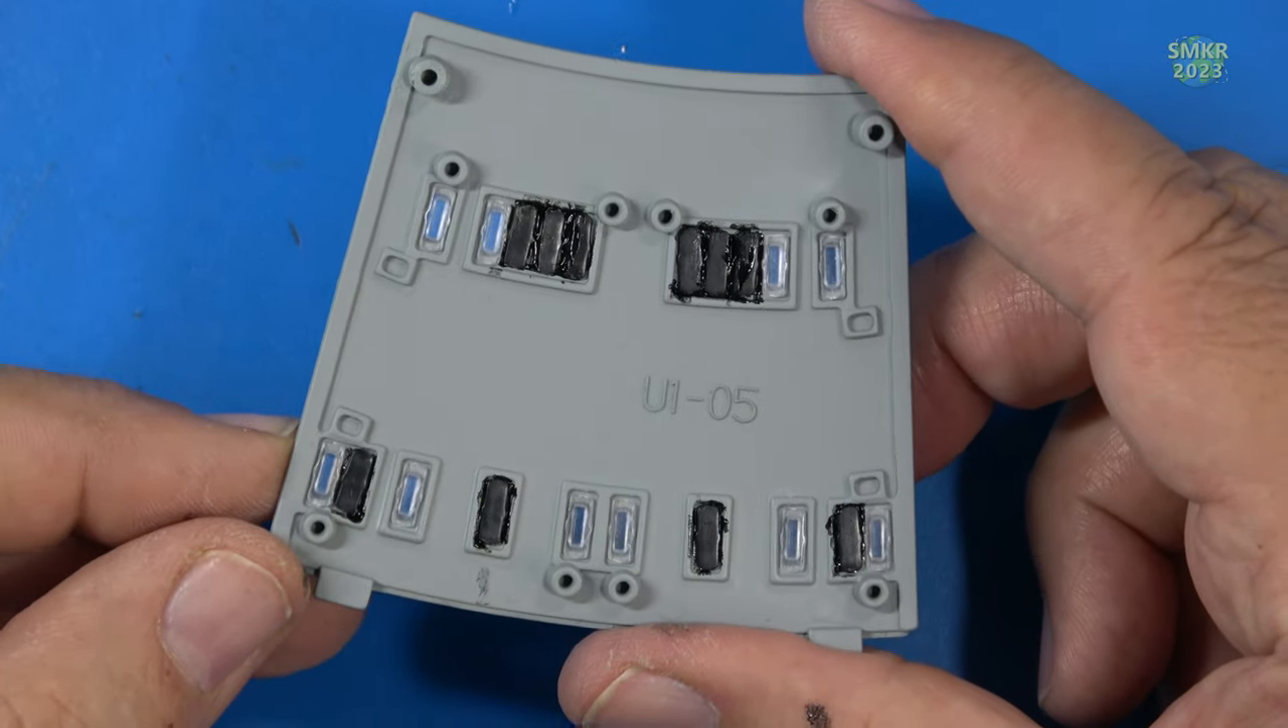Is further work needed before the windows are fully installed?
No.